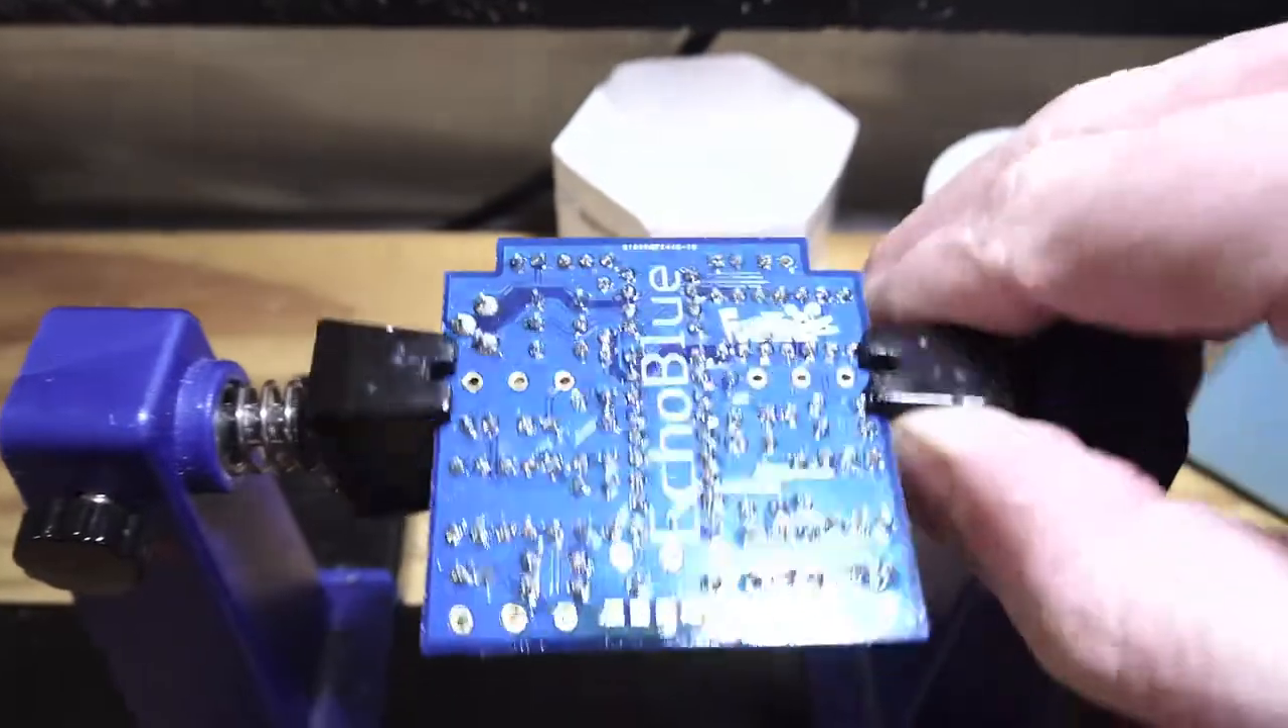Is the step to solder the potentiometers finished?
No.